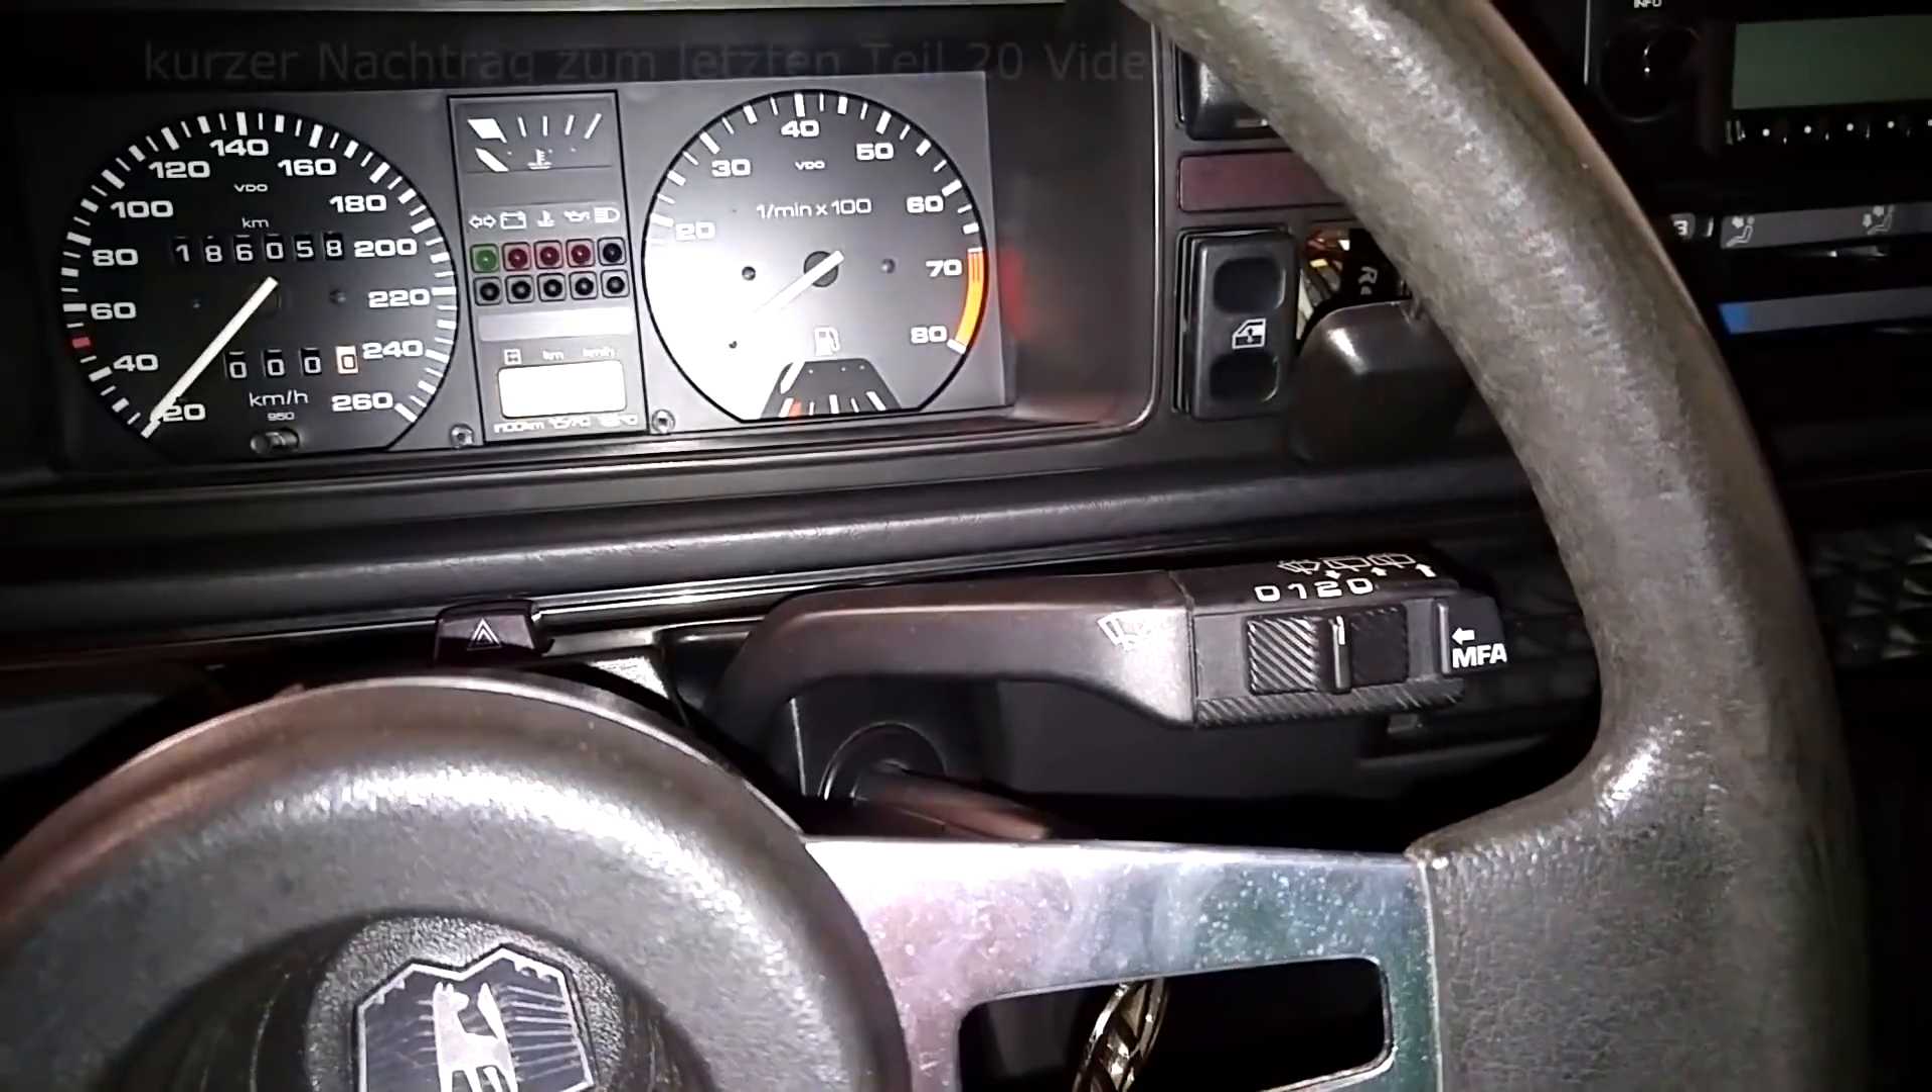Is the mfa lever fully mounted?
Yes.